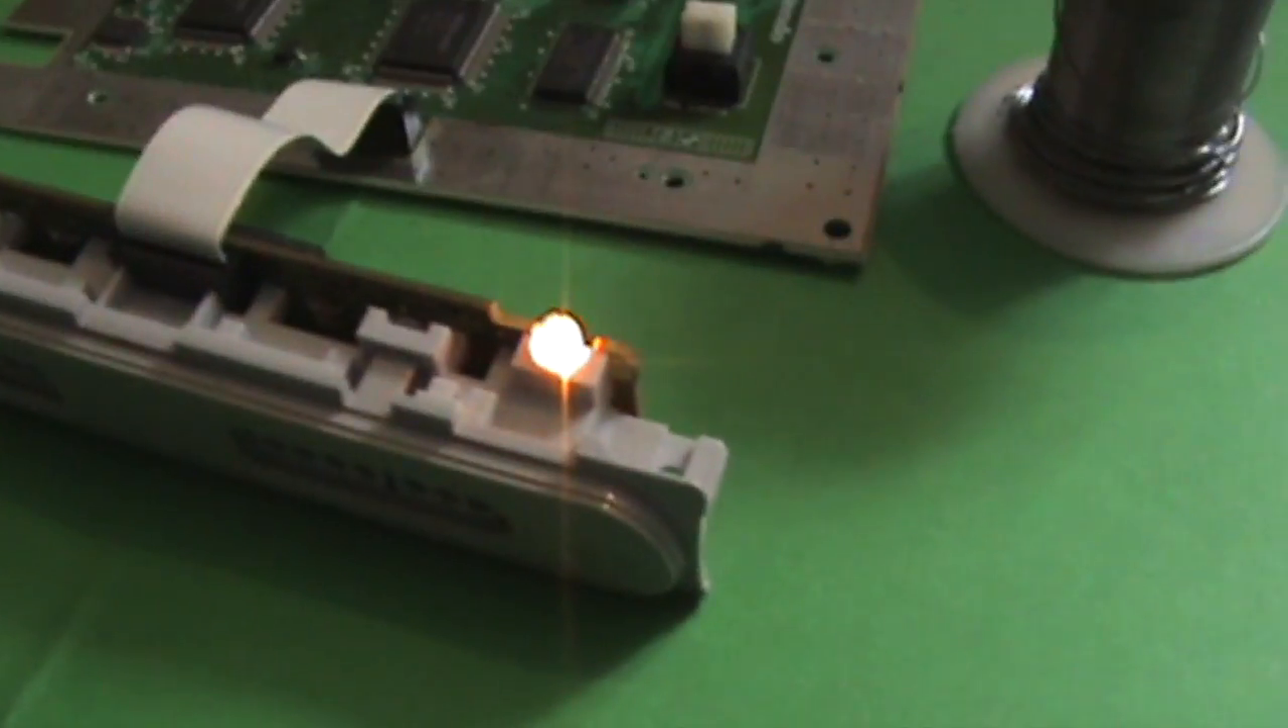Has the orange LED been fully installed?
Yes.